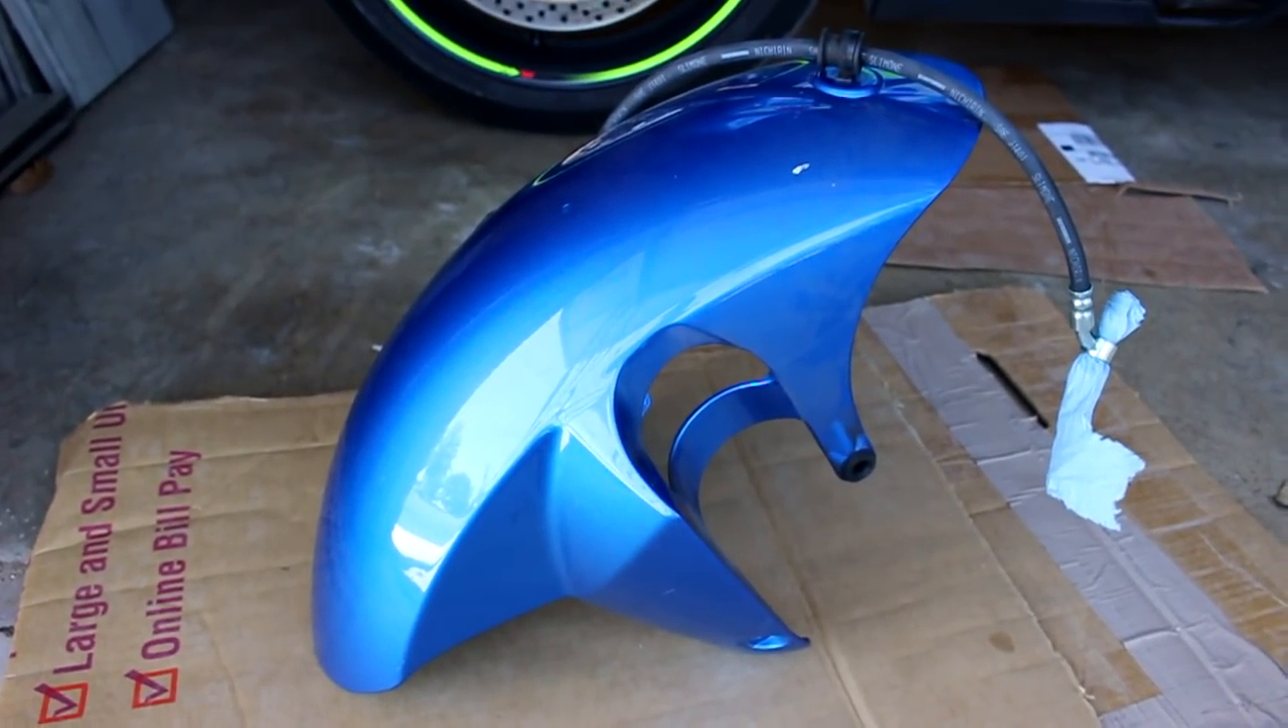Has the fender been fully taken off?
Yes.